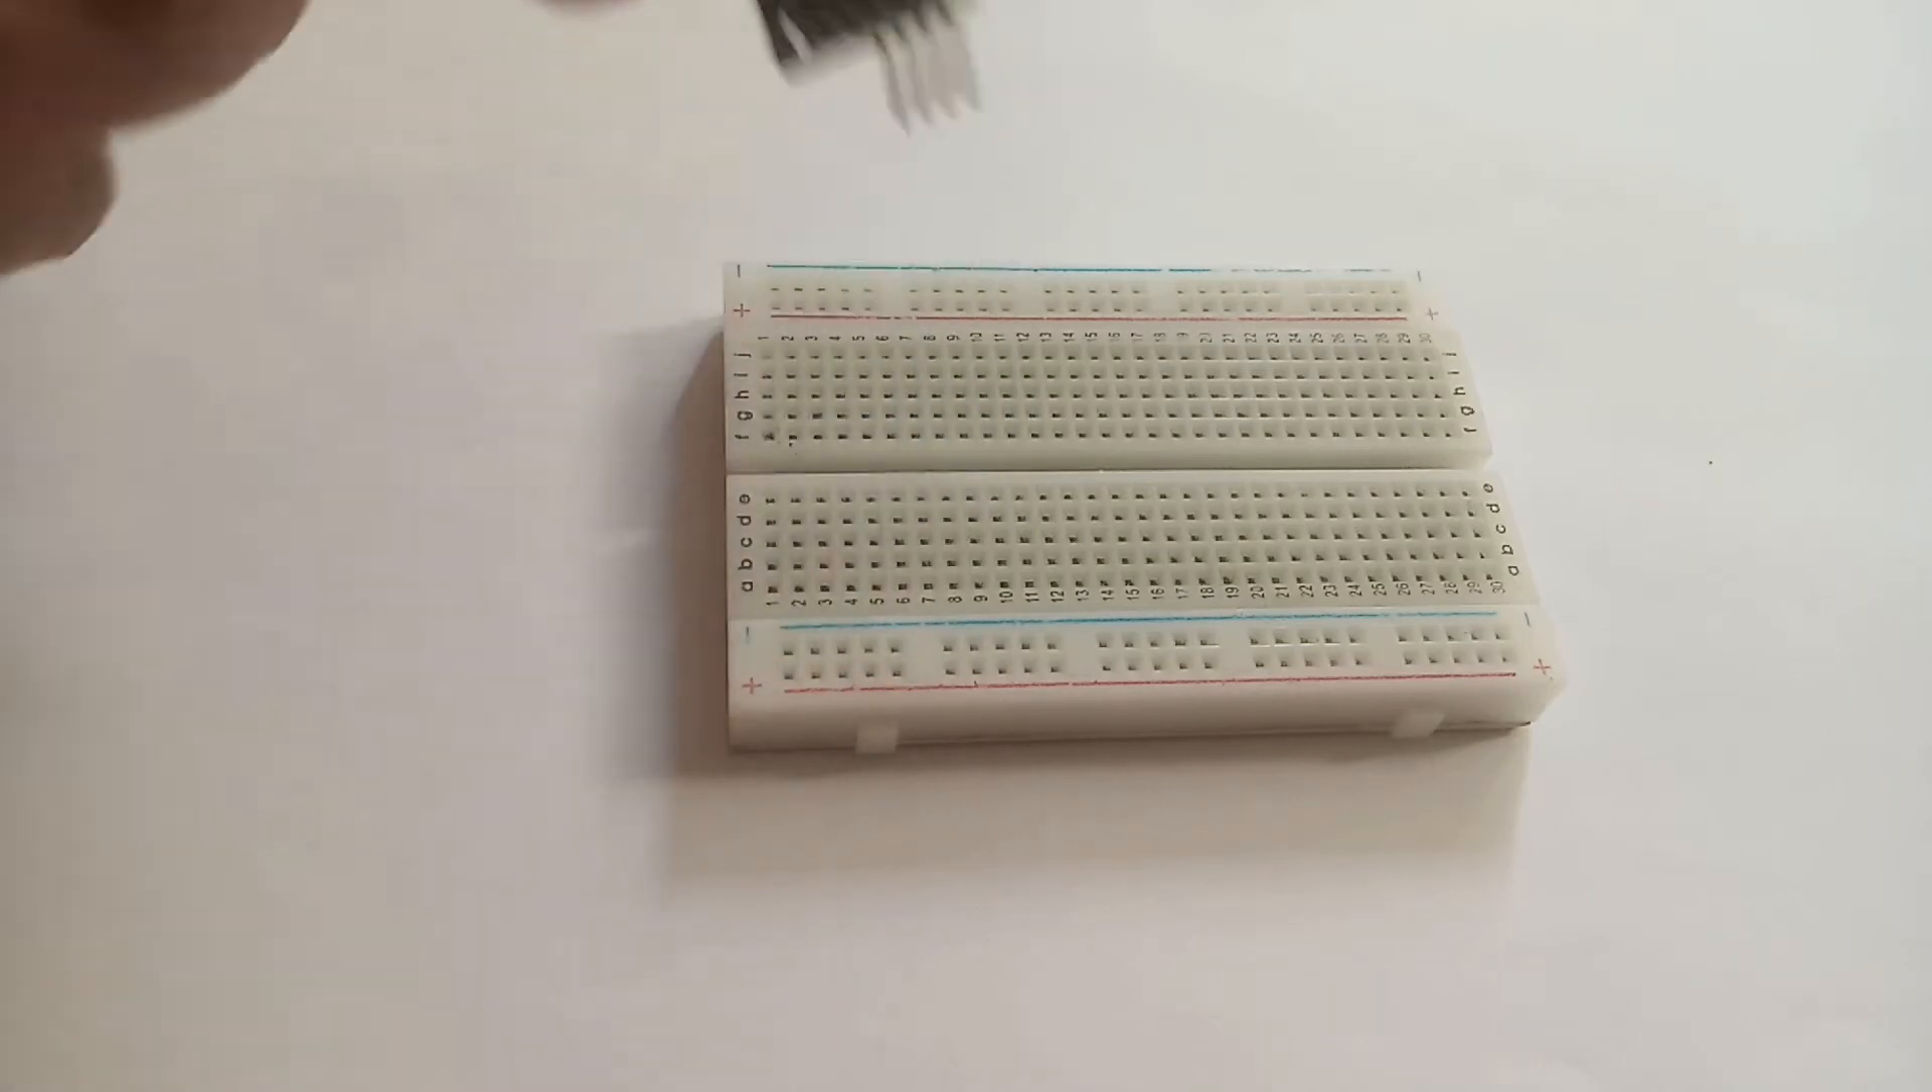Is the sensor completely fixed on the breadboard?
No.